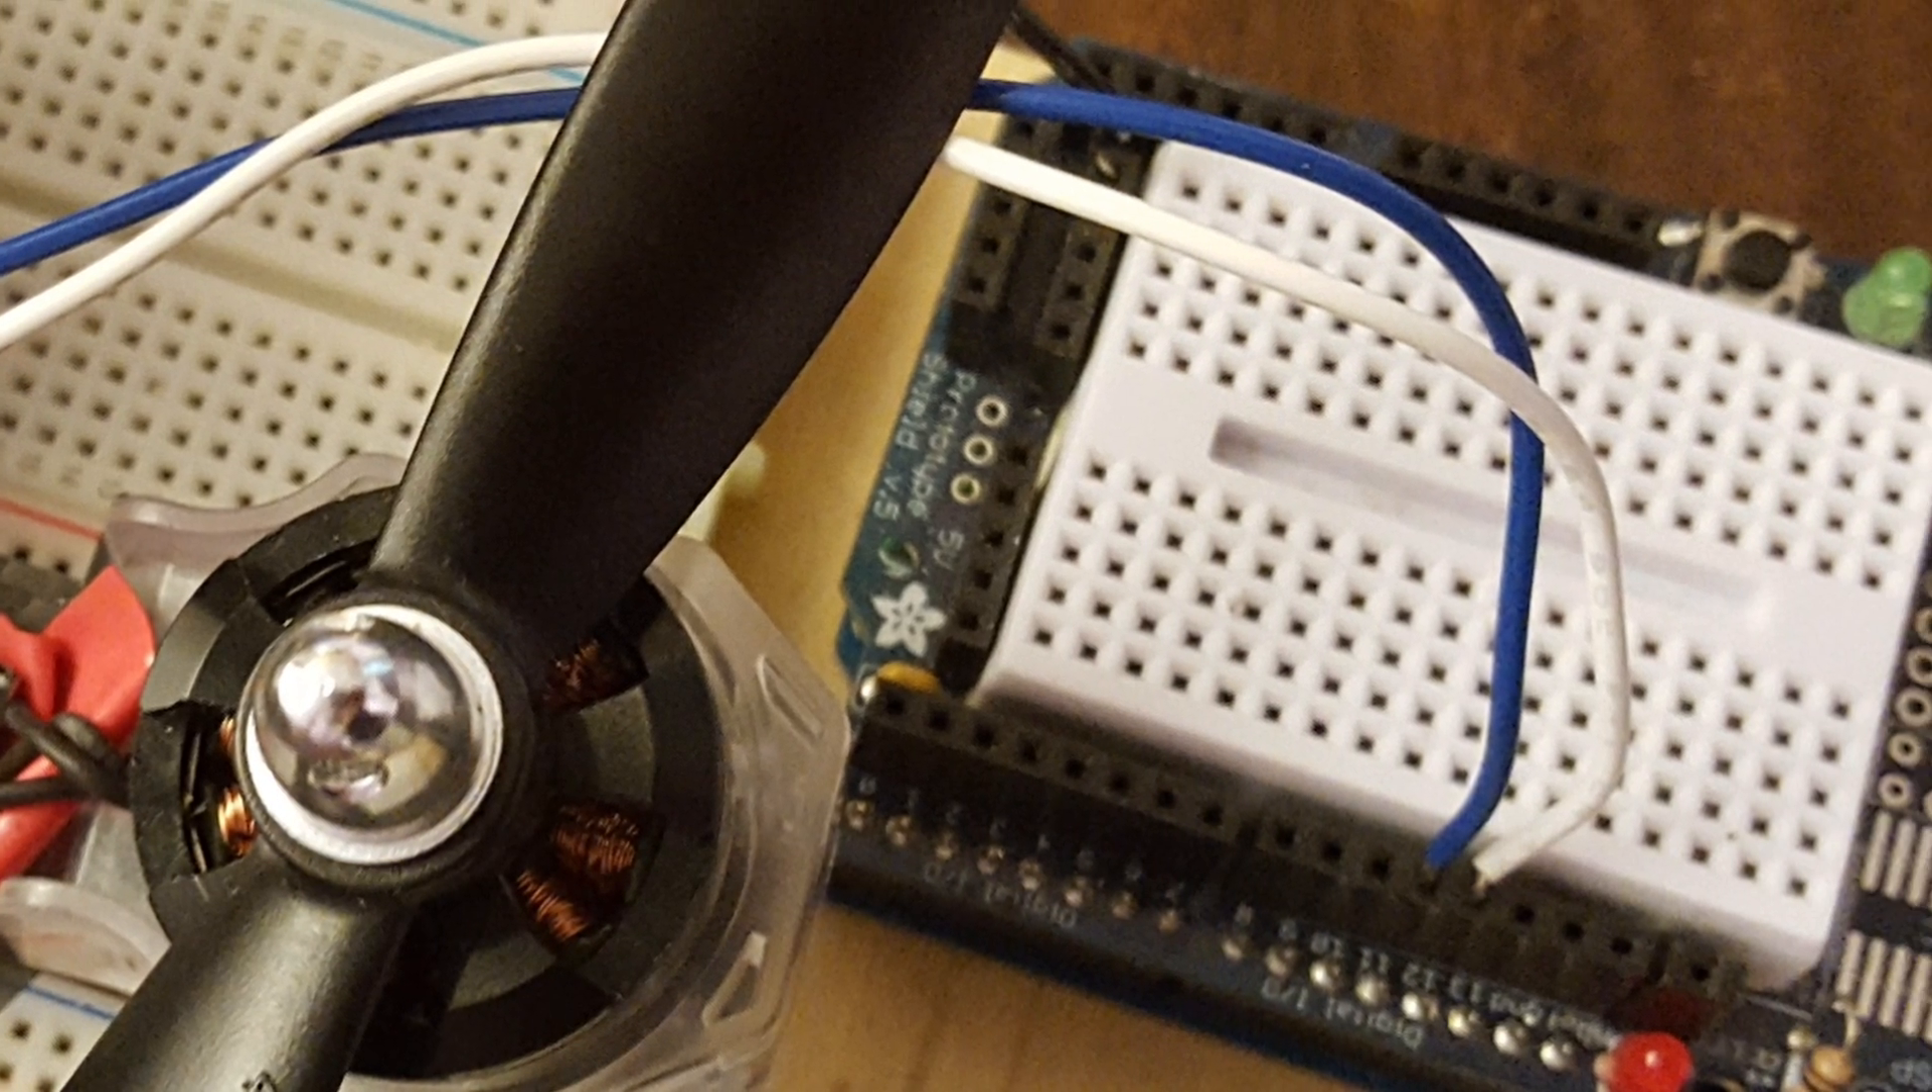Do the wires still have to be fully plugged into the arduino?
No.